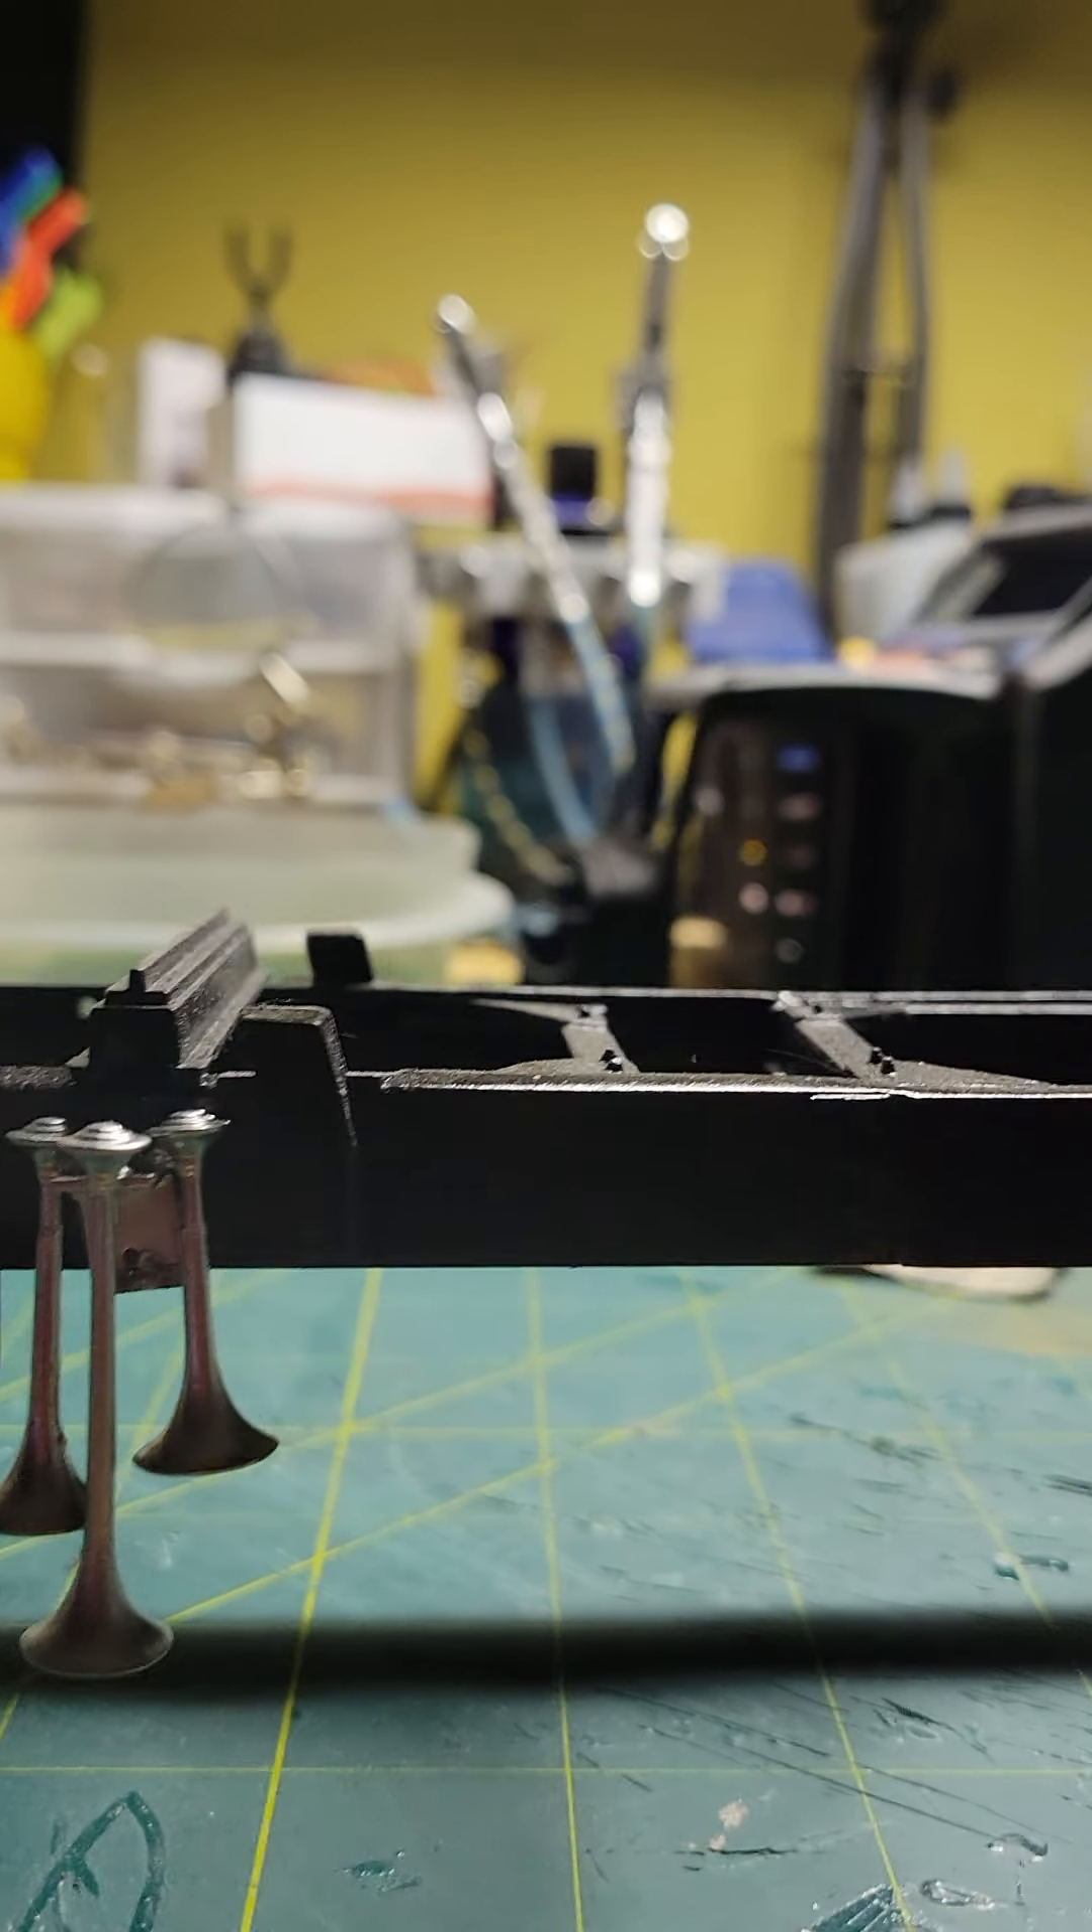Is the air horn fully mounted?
Yes.